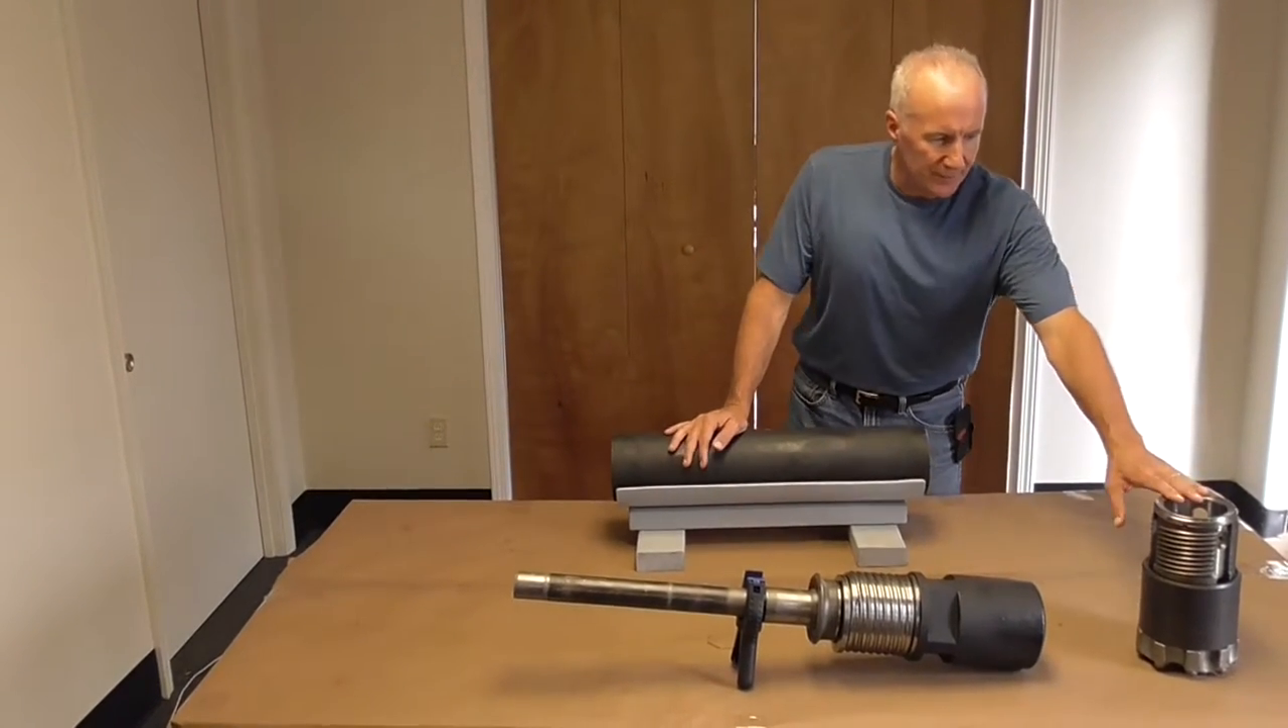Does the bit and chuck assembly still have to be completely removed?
No.